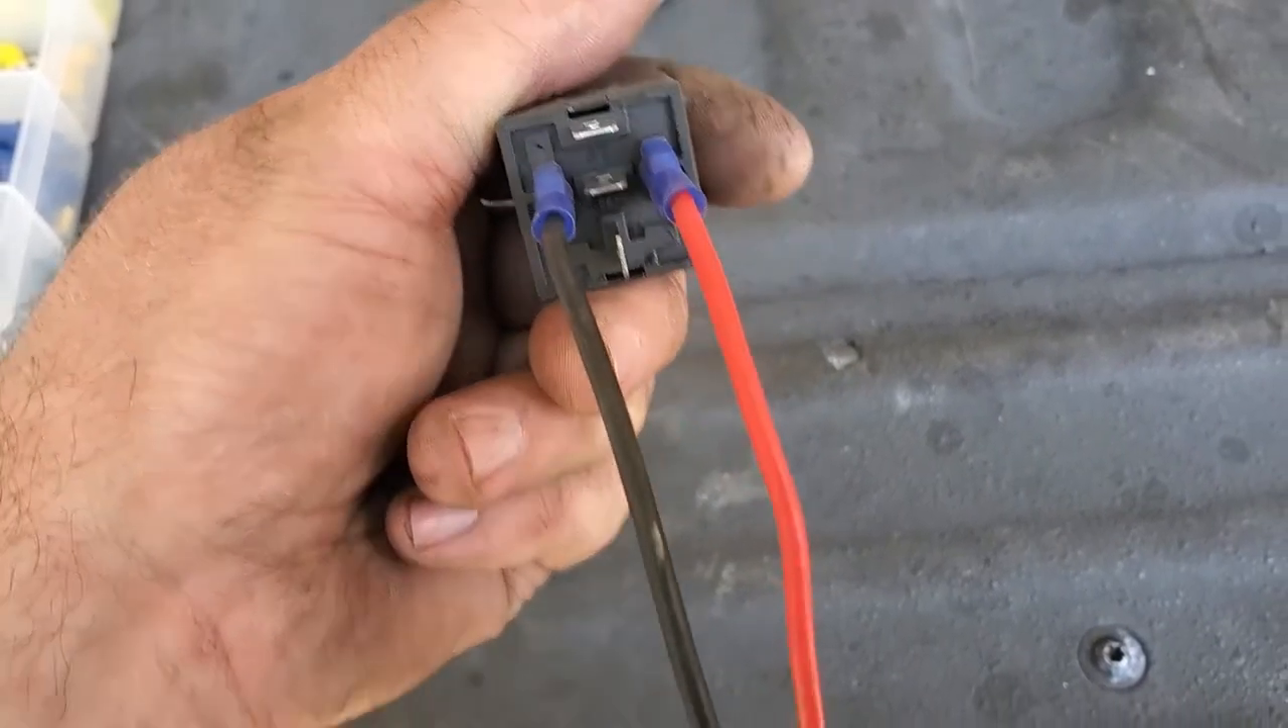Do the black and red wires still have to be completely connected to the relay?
No.